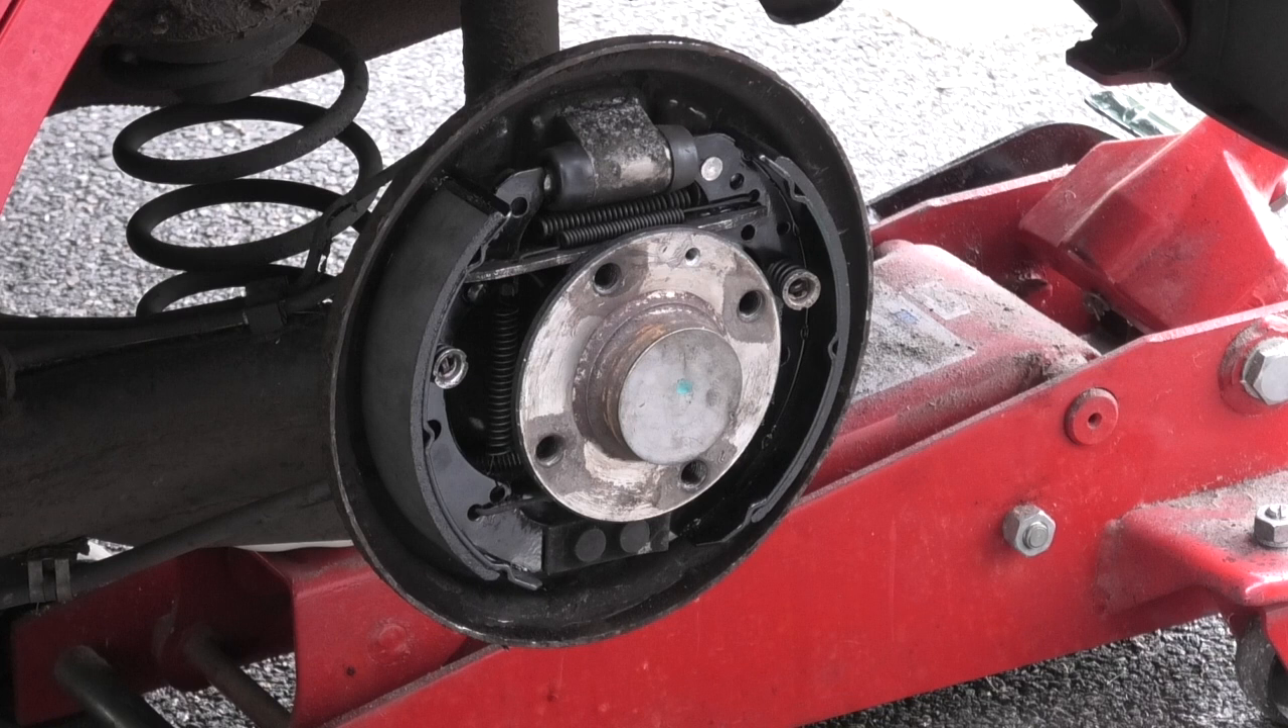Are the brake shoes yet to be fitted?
No.